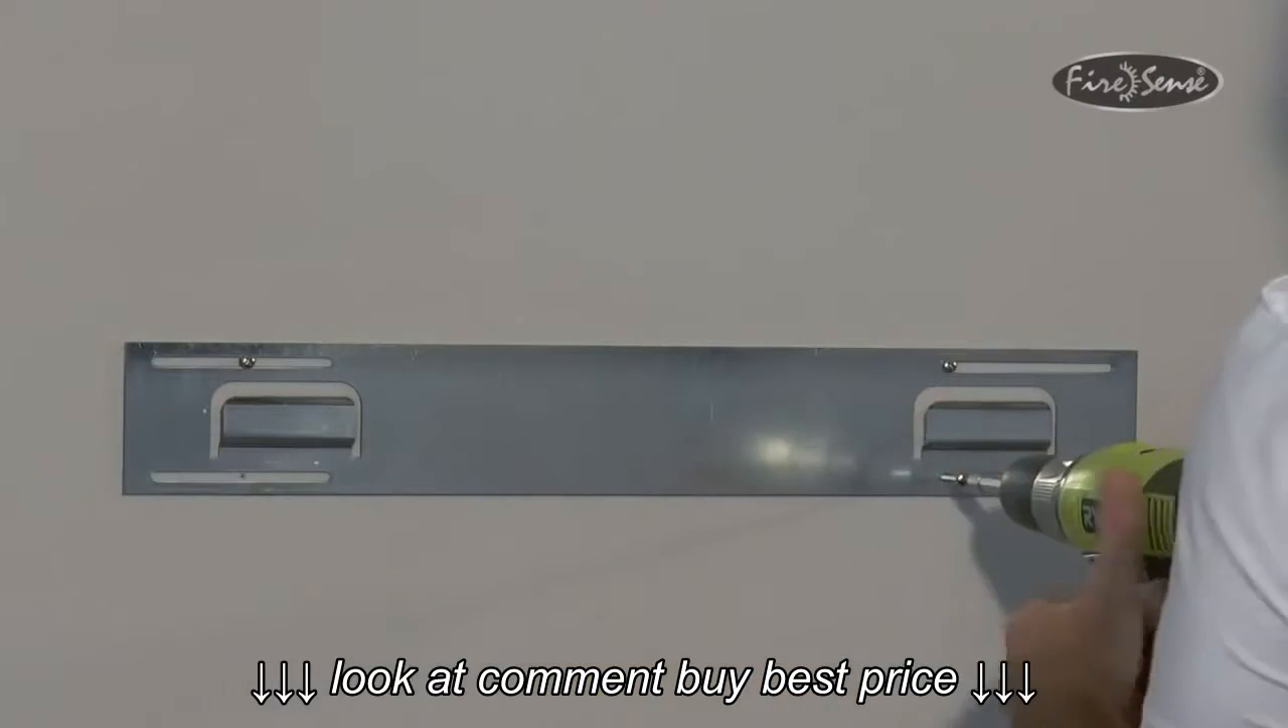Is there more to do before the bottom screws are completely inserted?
Yes.